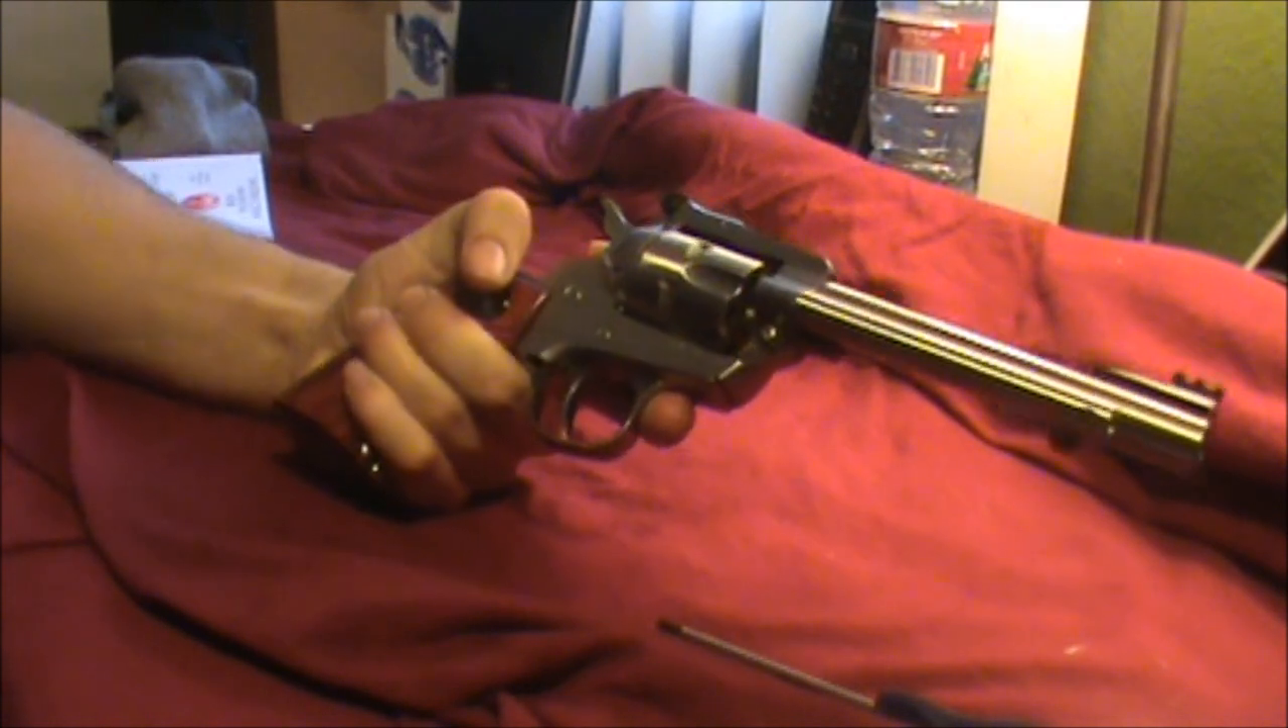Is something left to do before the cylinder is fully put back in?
No.